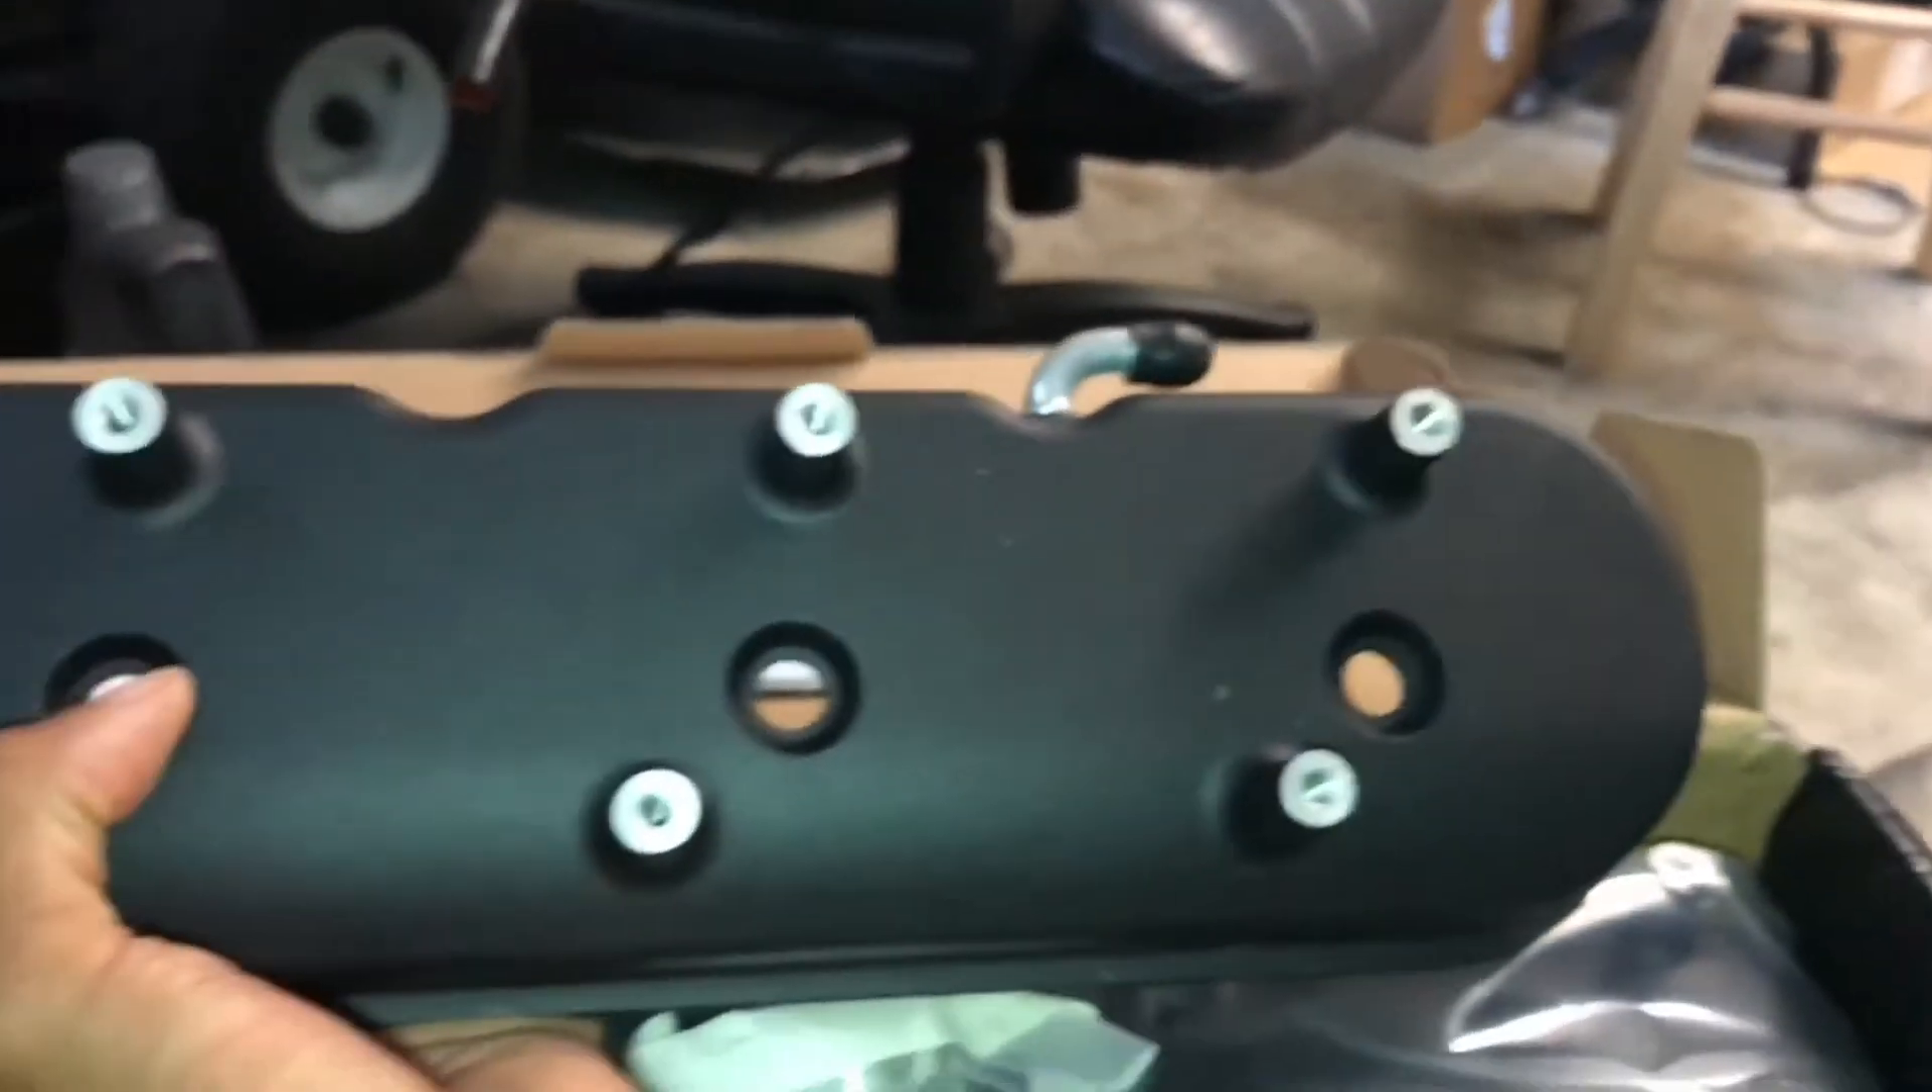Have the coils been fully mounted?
No.